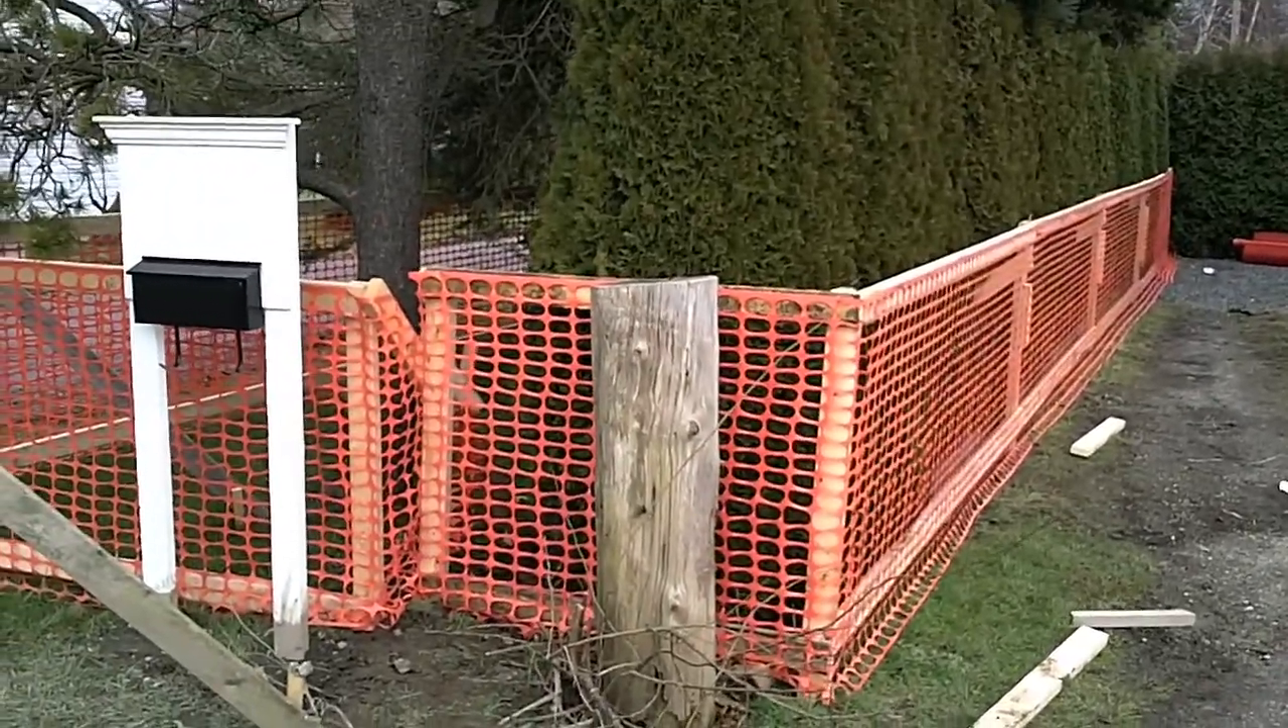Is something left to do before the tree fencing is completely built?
No.